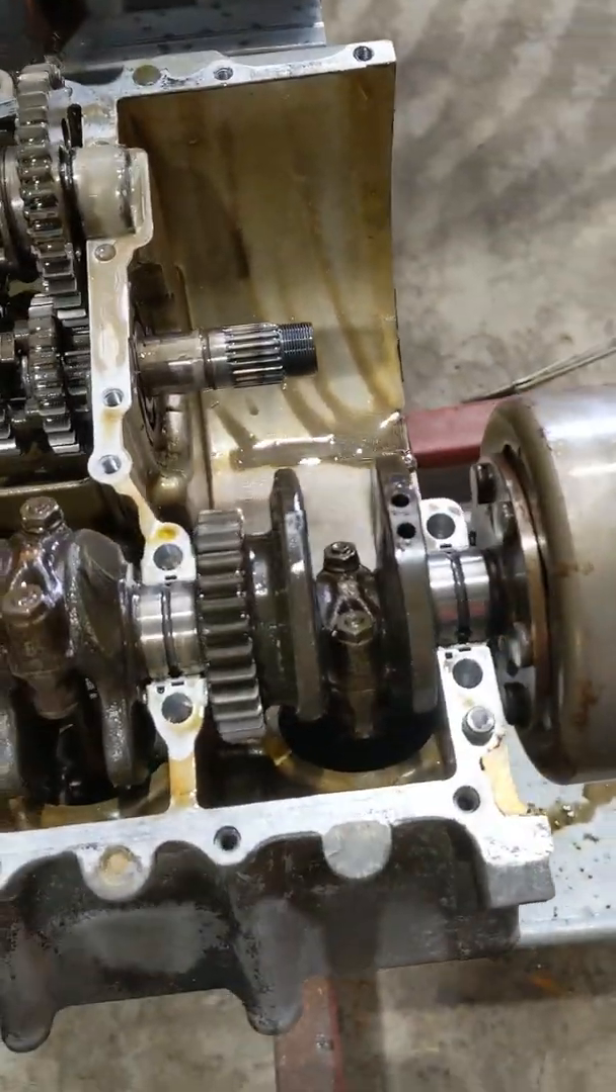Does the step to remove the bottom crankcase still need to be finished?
No.